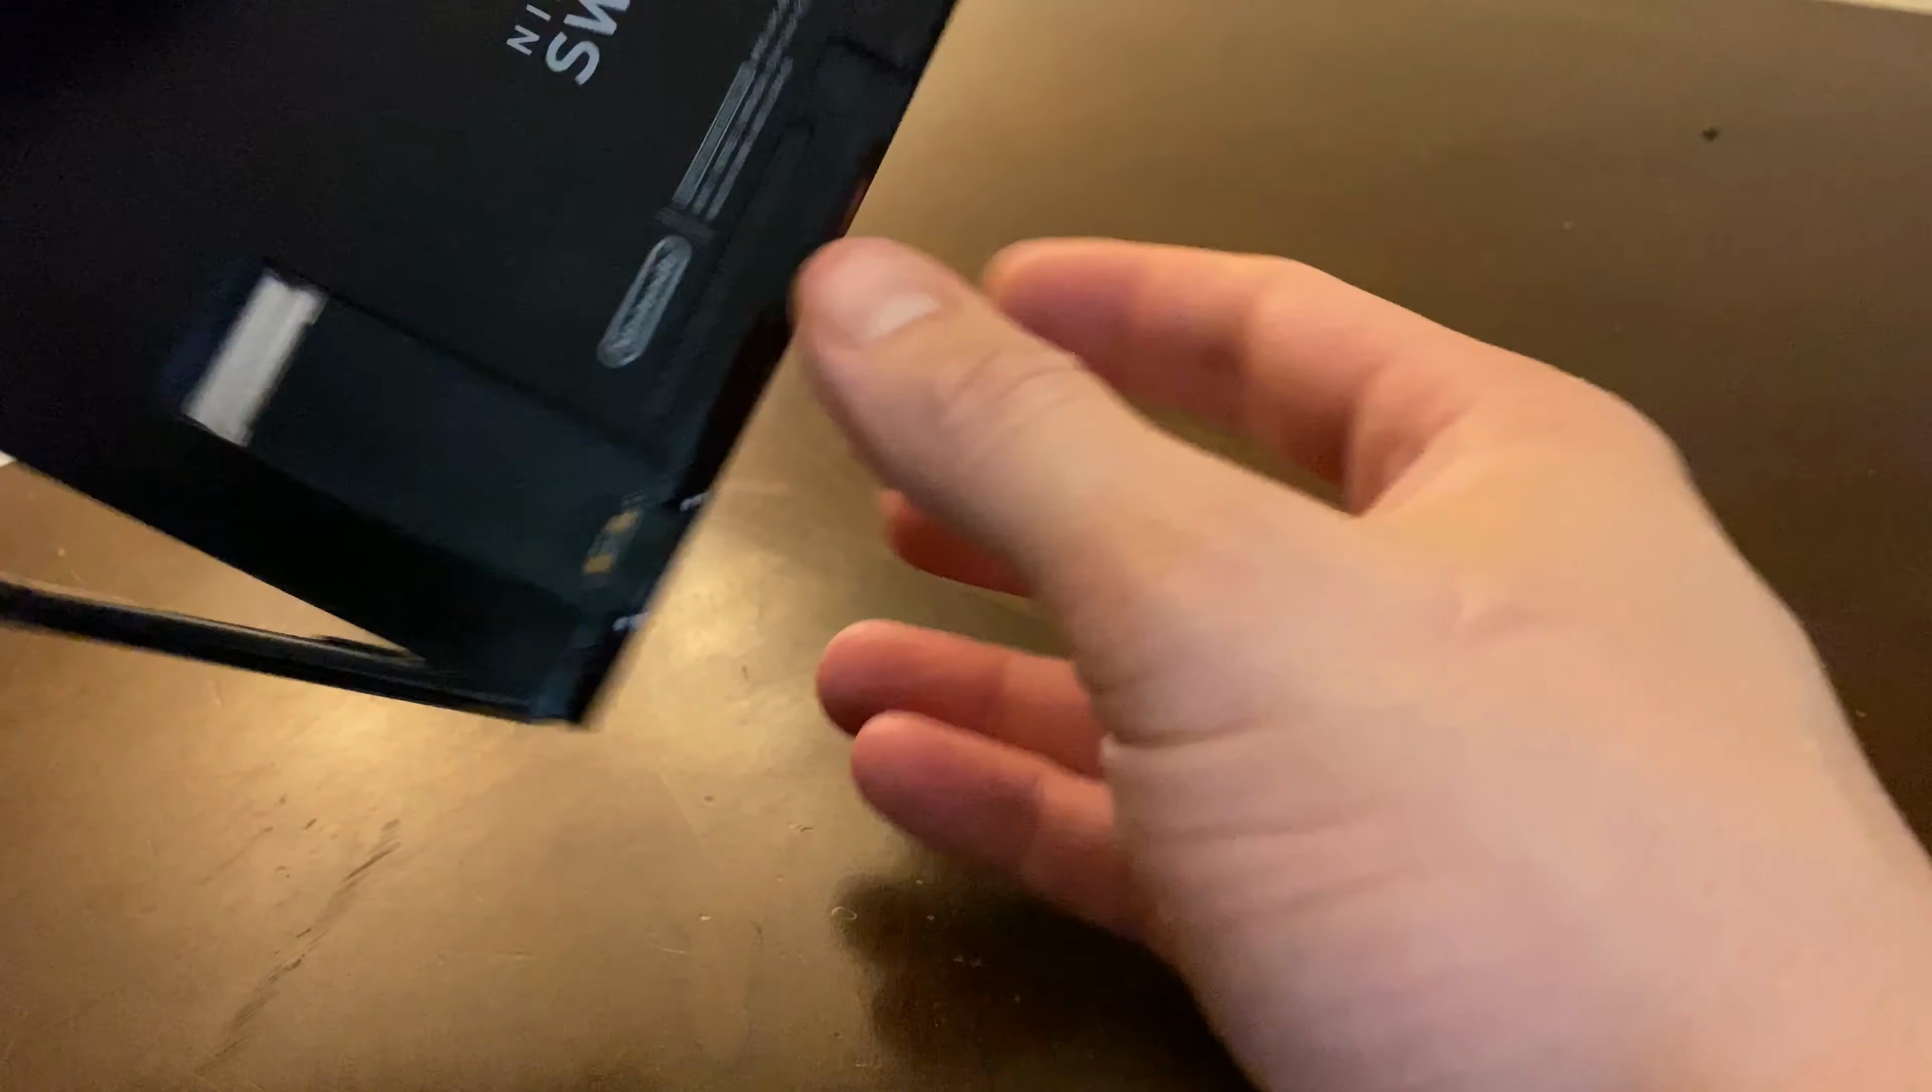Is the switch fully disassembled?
No.